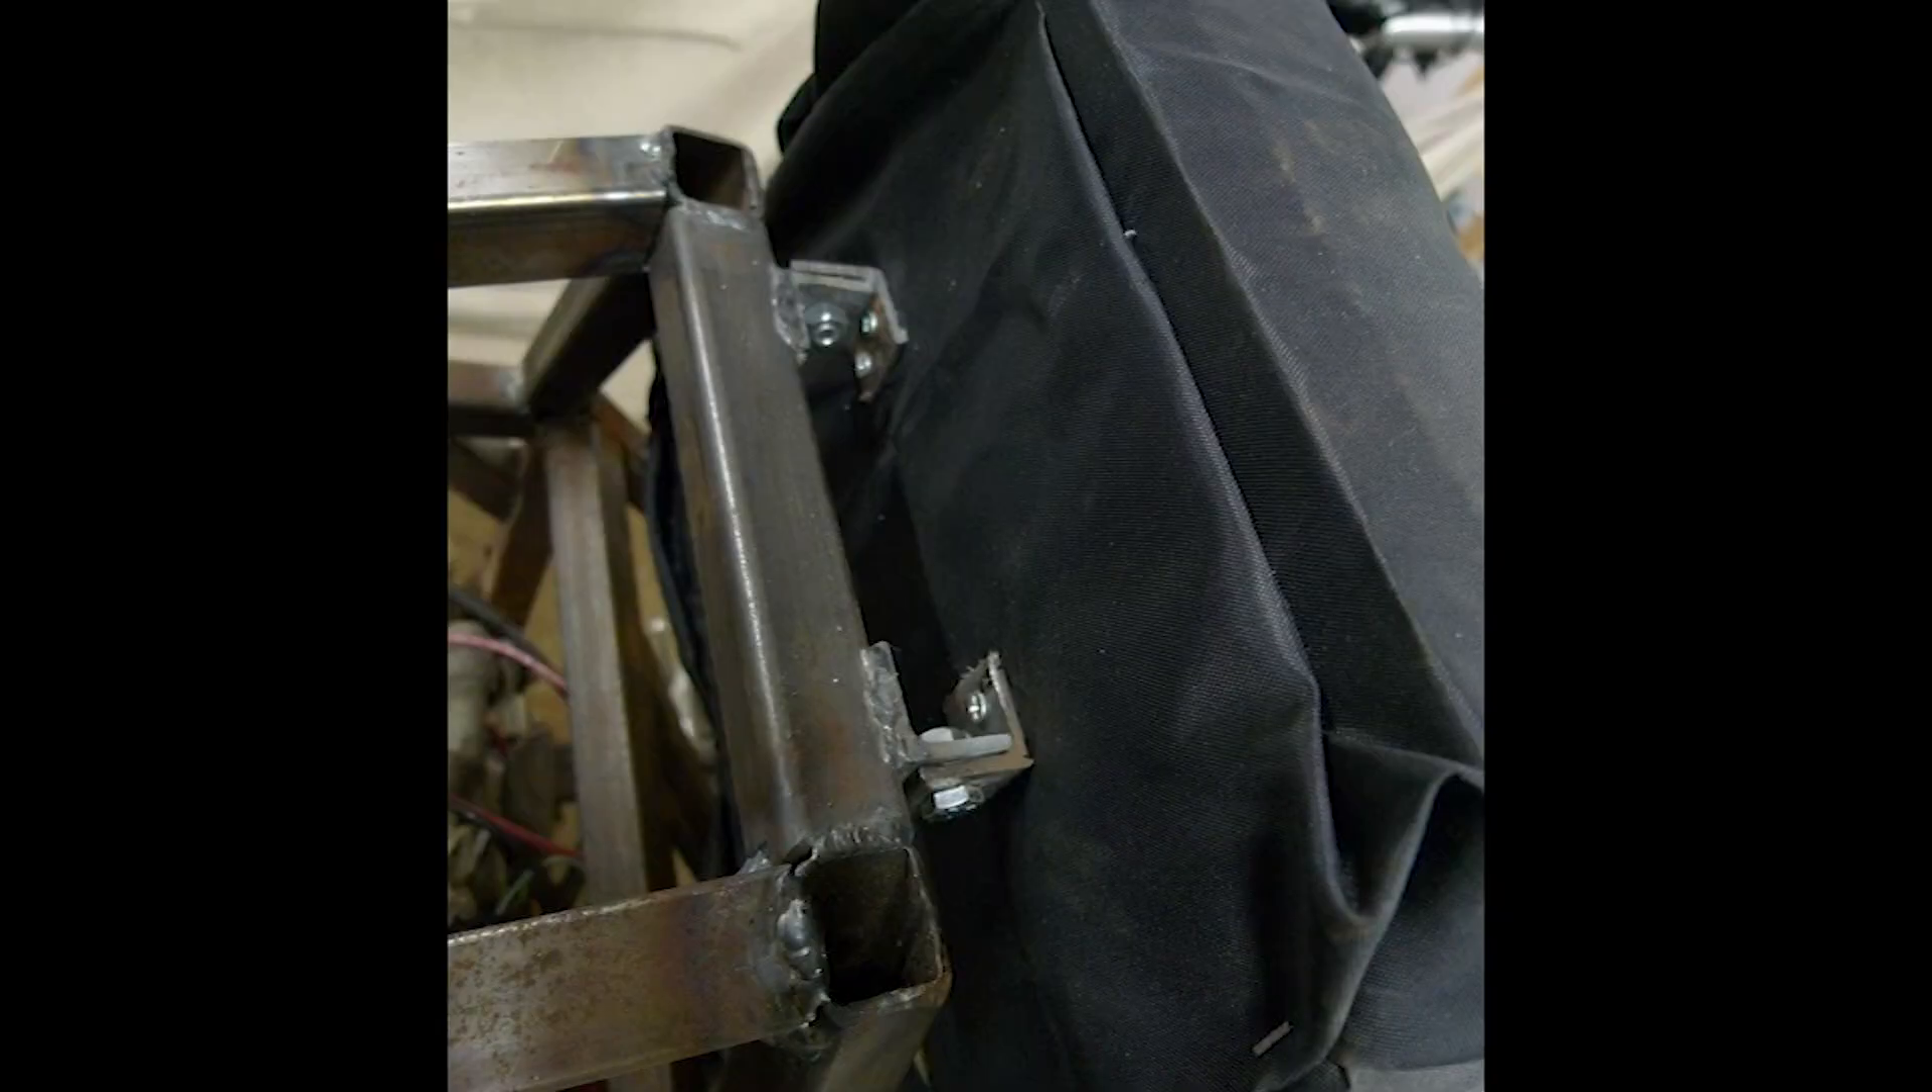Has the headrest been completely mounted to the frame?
Yes.